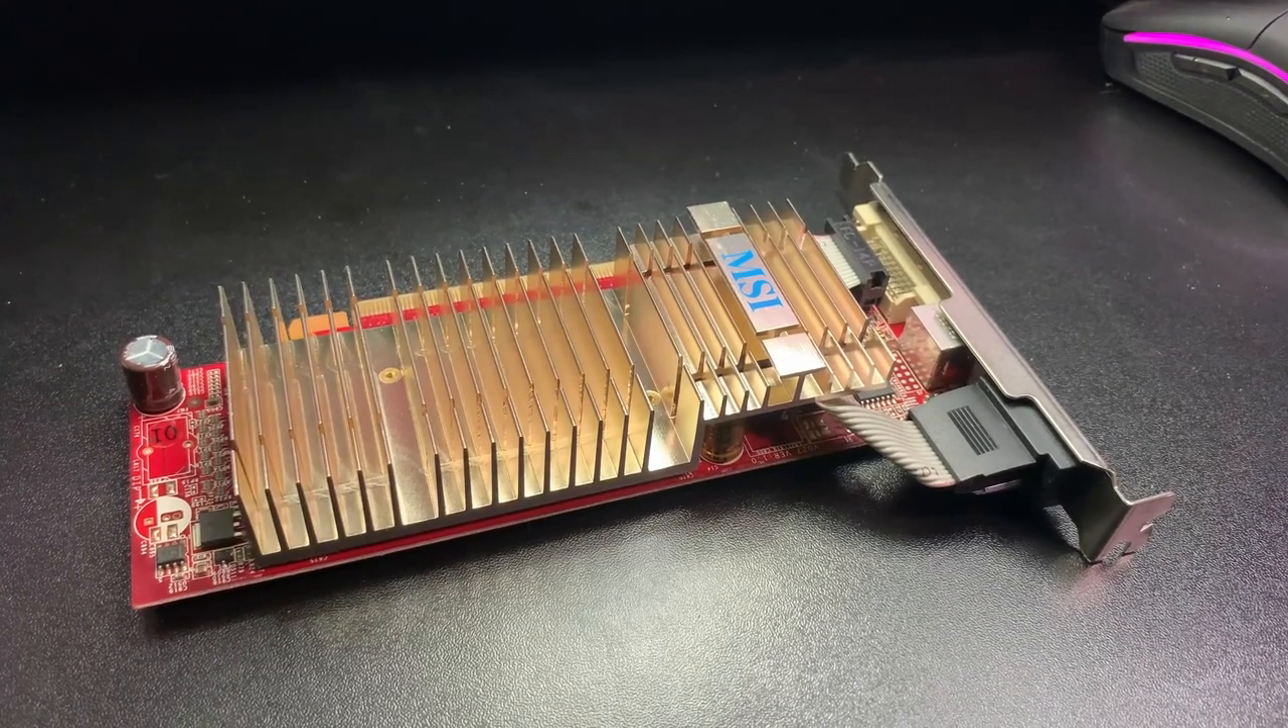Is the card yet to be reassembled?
No.